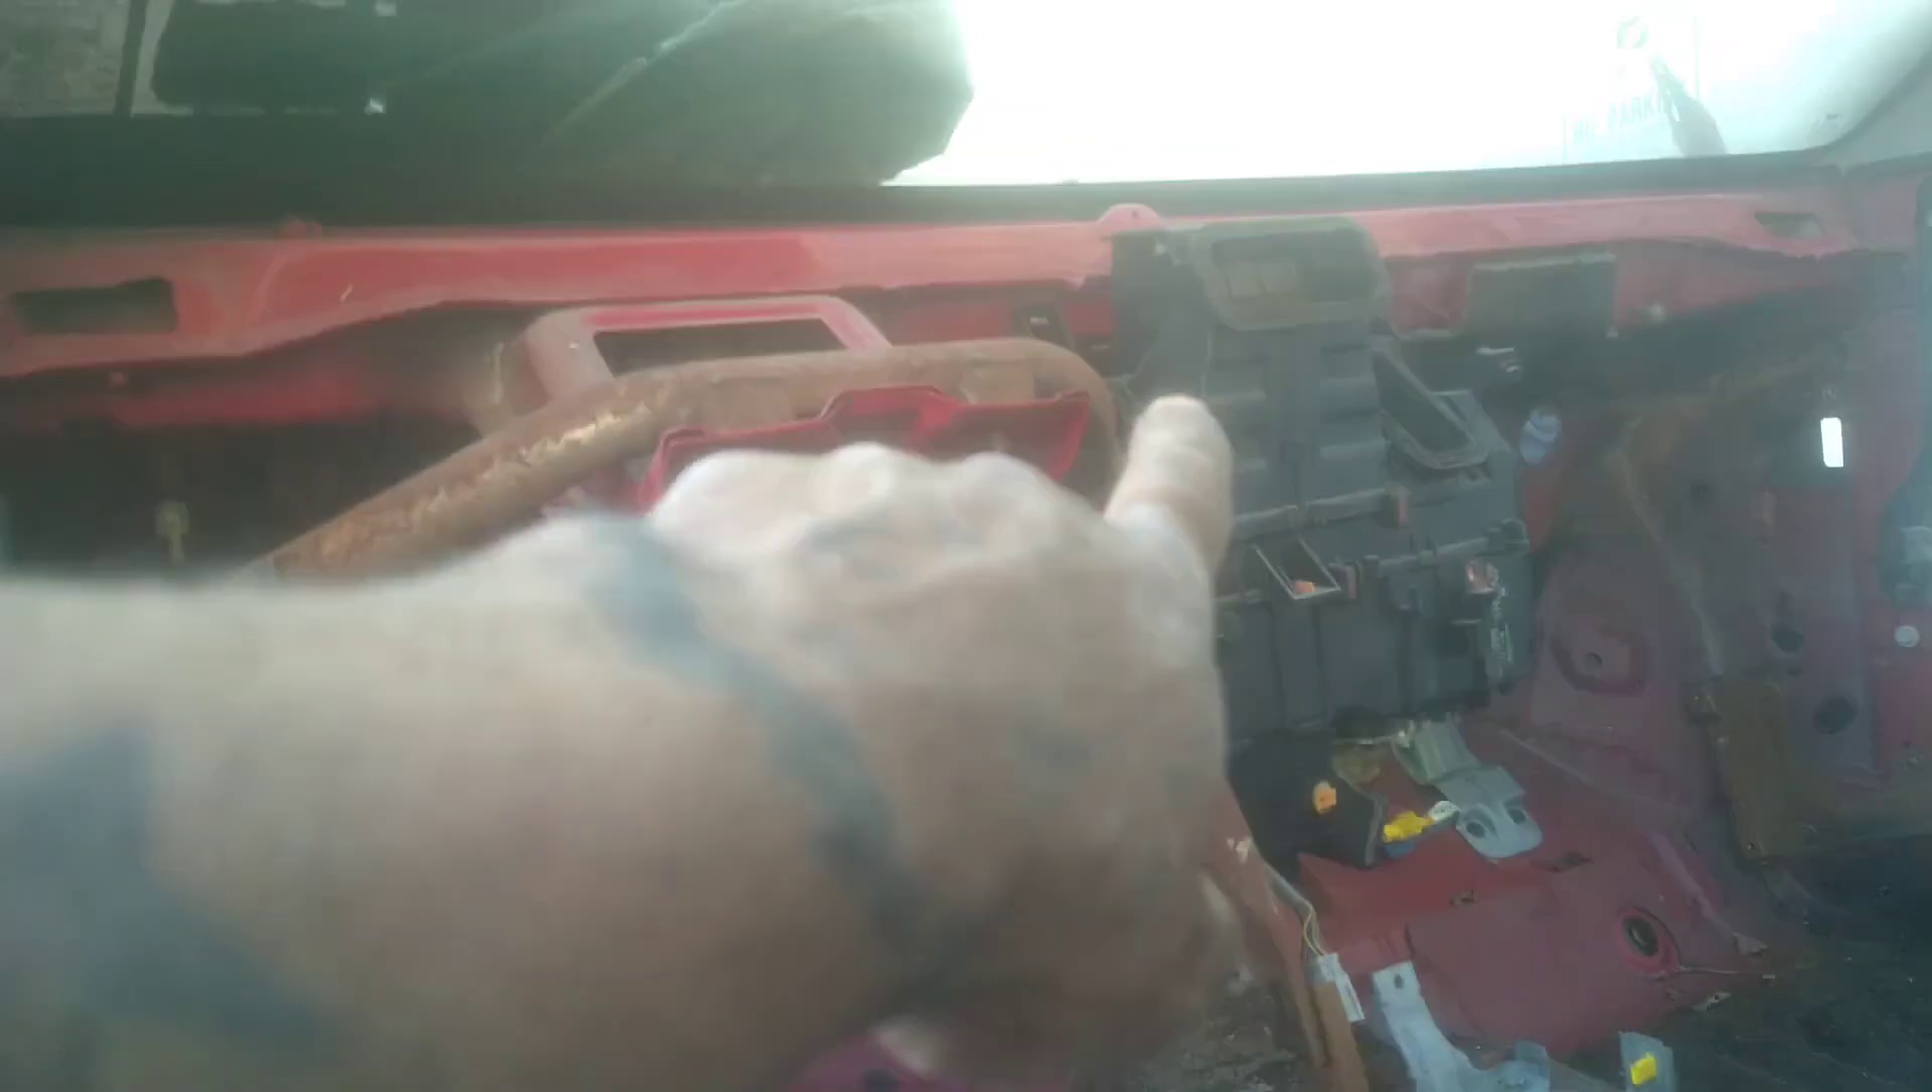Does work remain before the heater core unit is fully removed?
Yes.